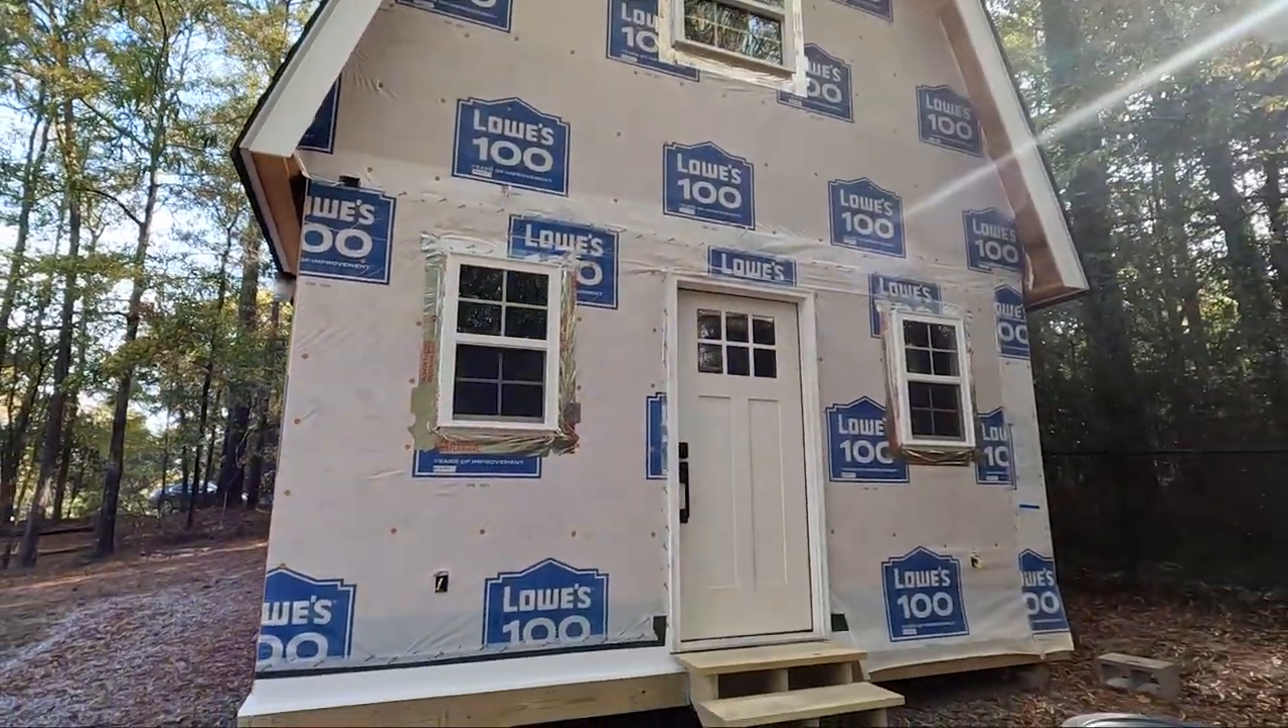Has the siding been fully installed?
No.